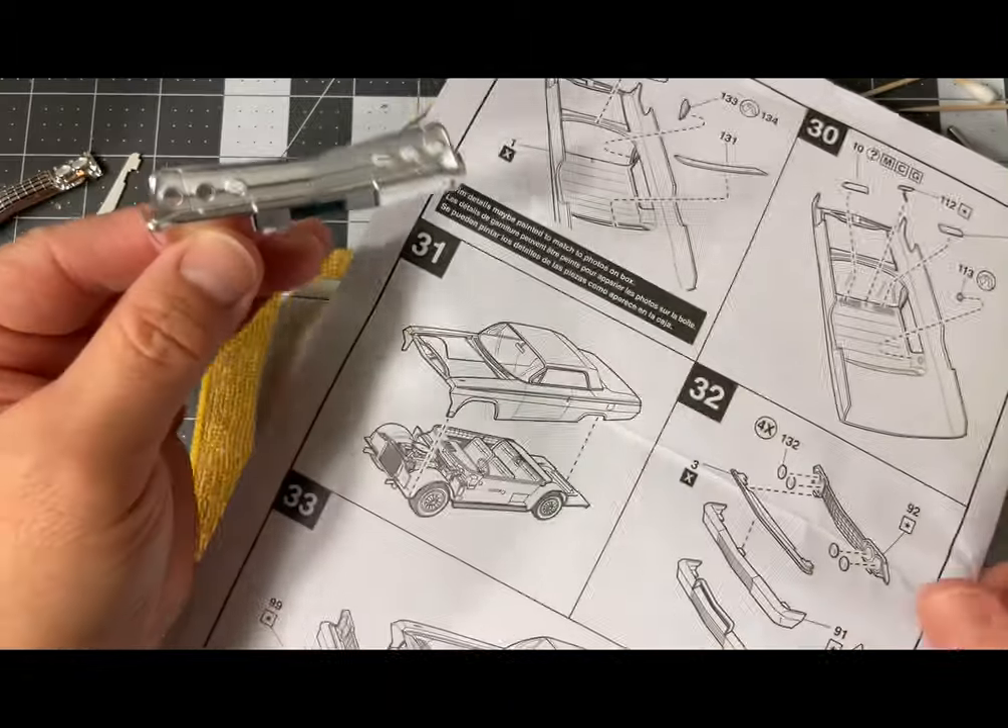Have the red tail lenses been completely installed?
No.